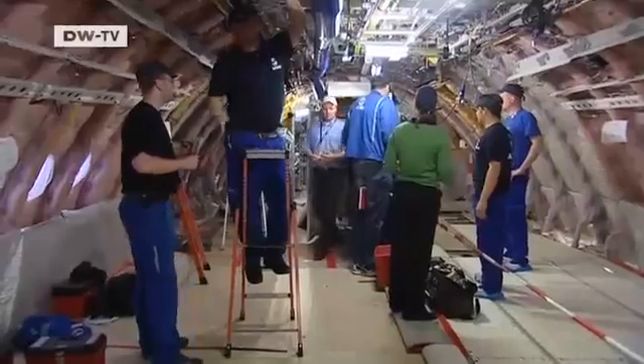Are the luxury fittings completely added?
No.